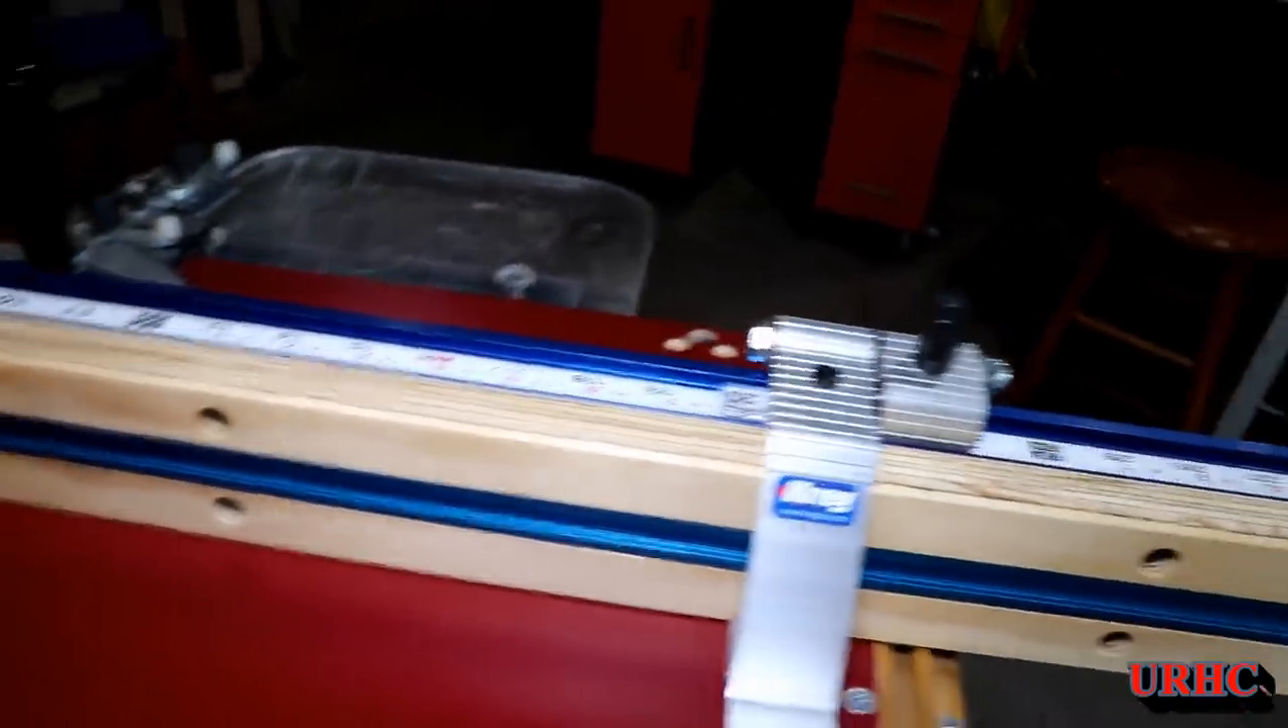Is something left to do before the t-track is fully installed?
No.